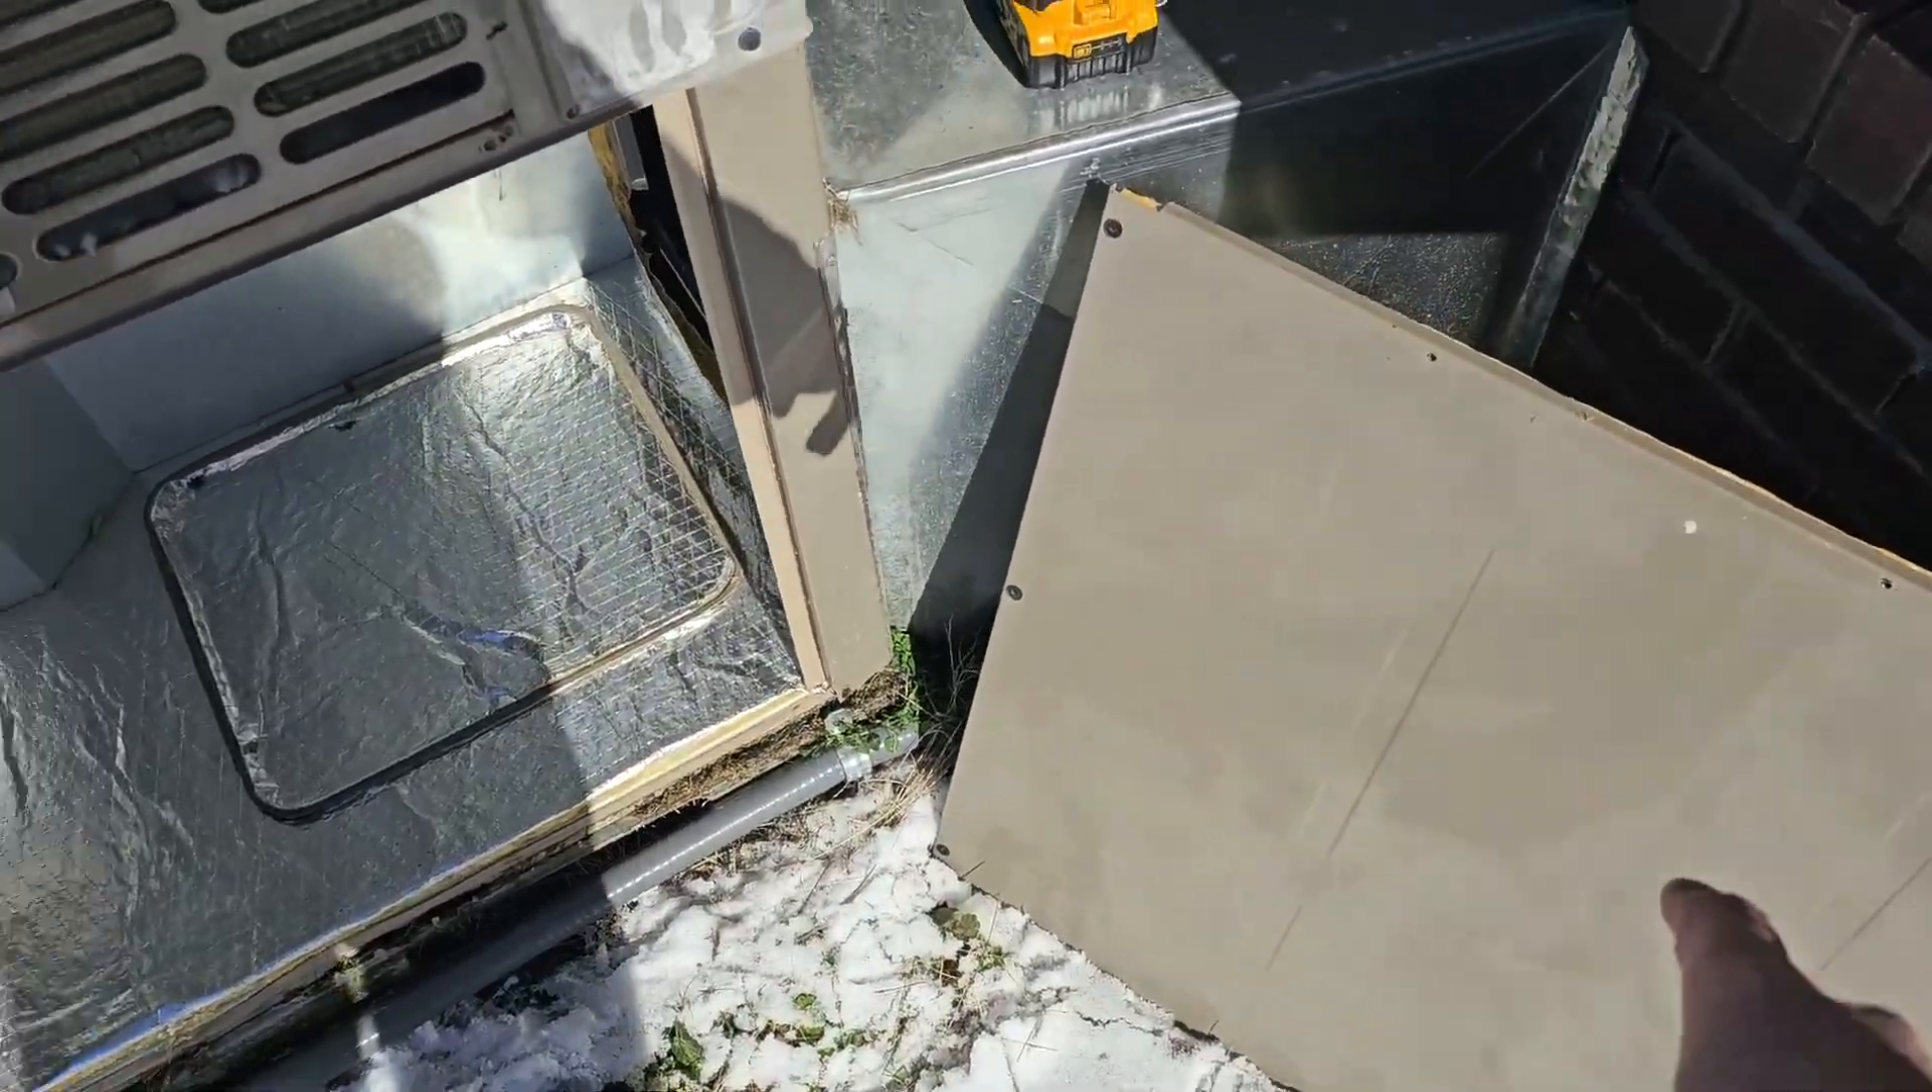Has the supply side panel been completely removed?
Yes.